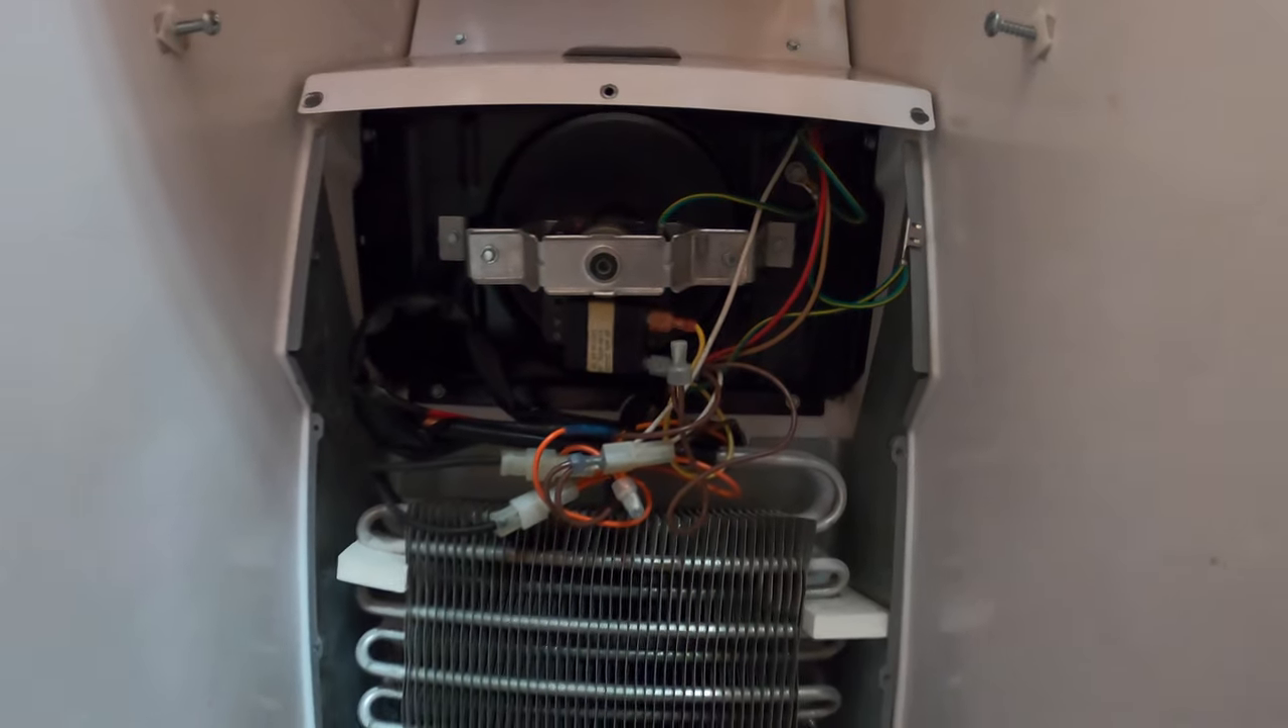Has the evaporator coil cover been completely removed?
Yes.